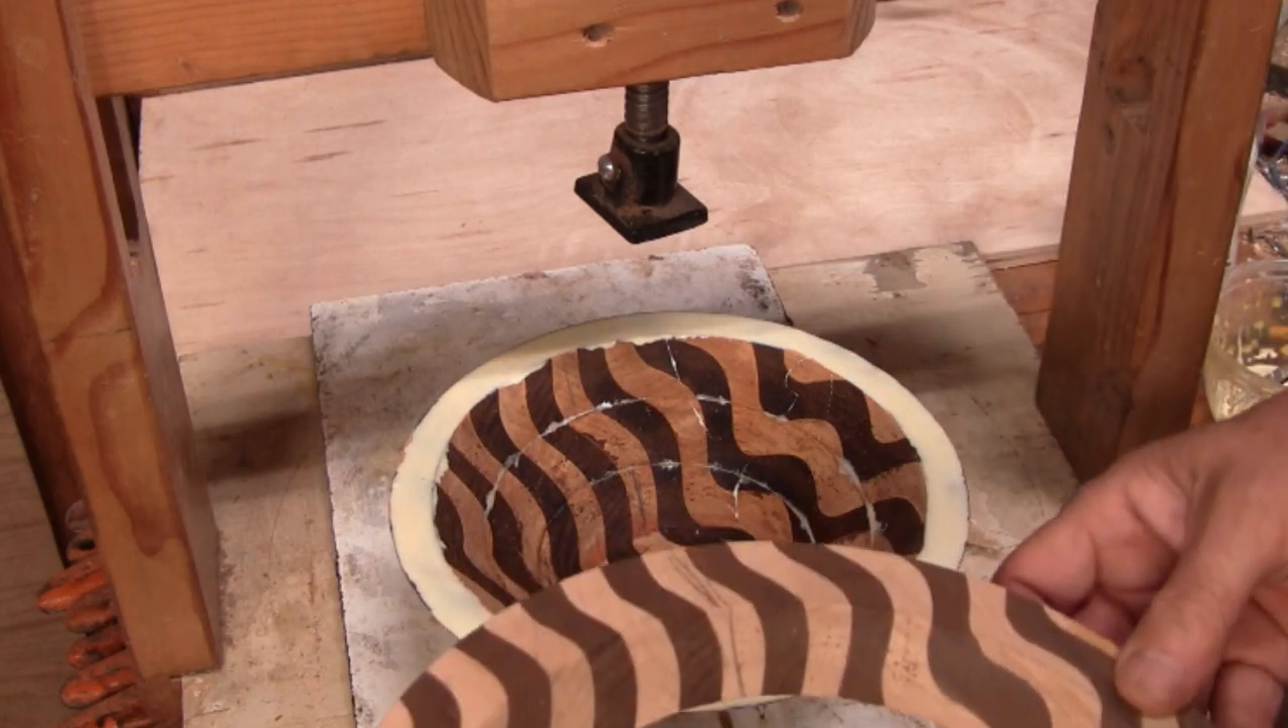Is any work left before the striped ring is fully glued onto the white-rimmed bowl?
Yes.